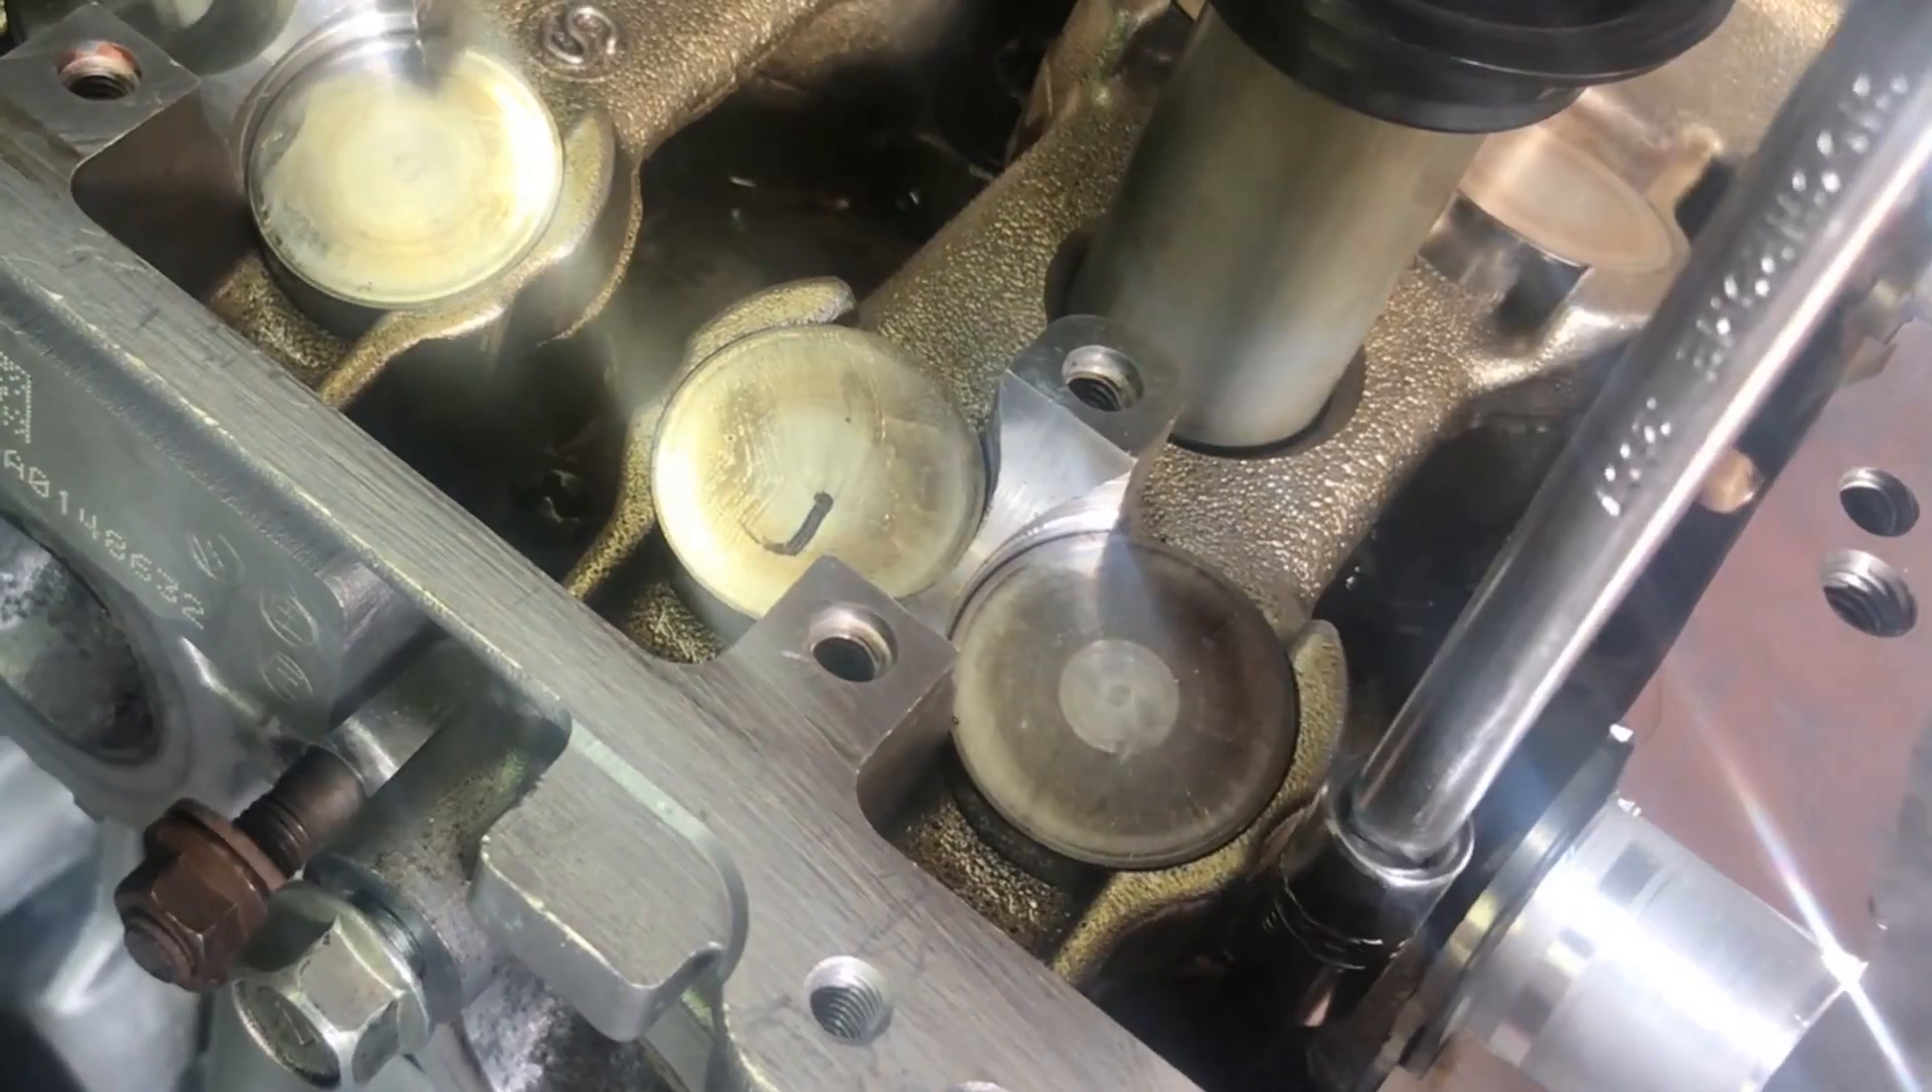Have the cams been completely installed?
No.